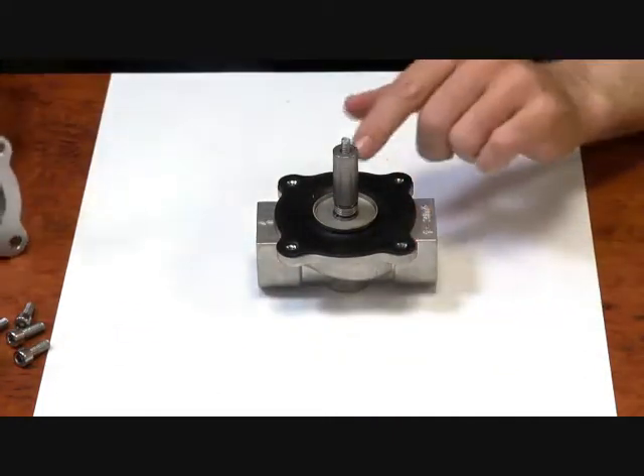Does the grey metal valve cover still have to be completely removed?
No.